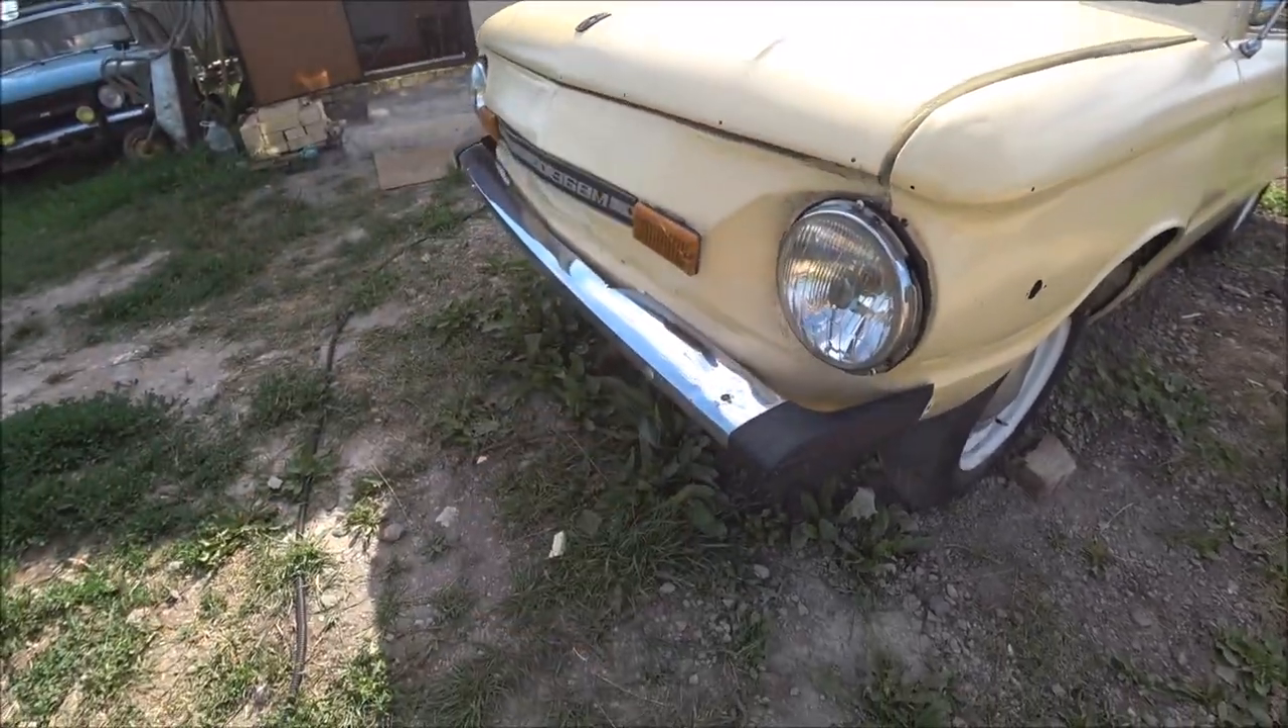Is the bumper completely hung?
Yes.